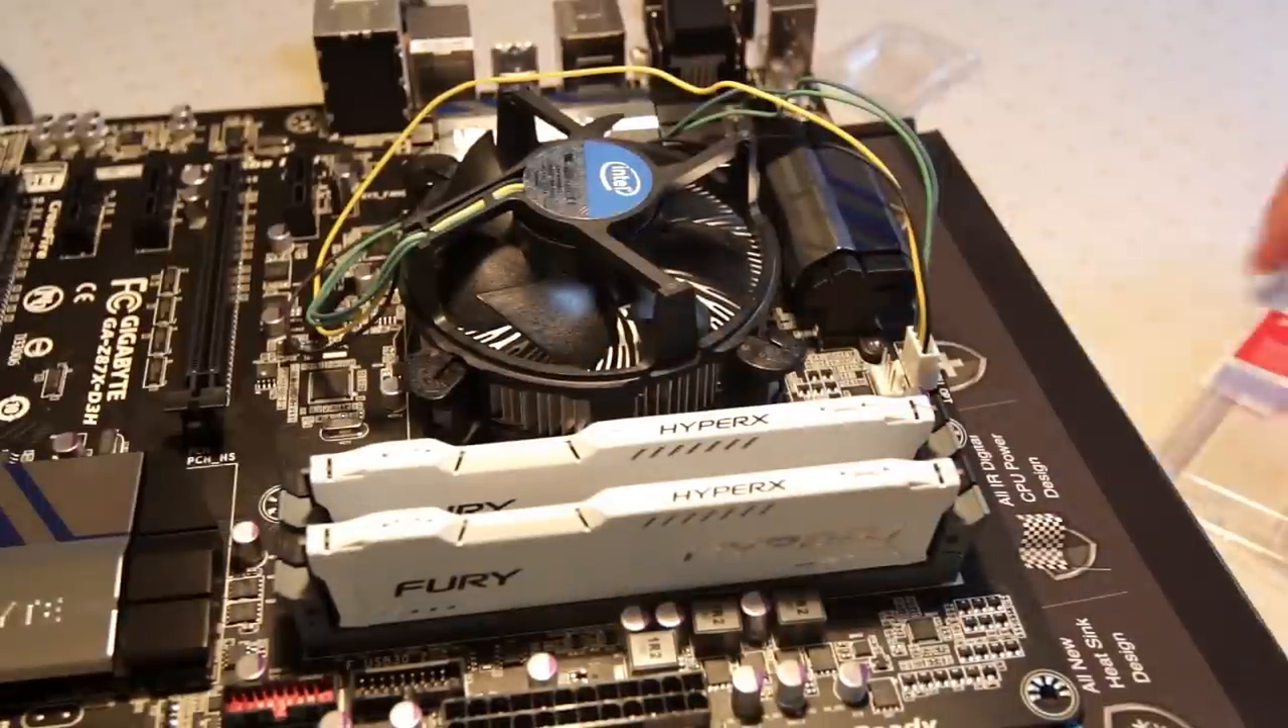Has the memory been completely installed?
Yes.